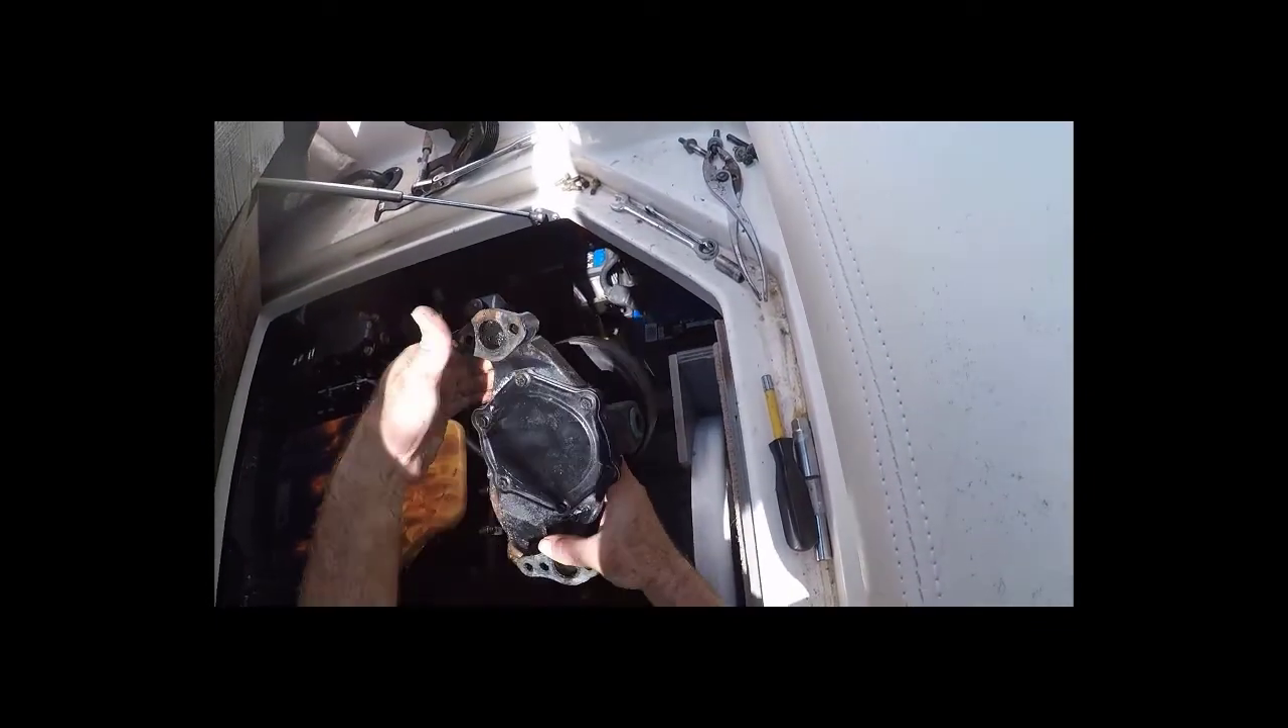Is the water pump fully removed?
Yes.